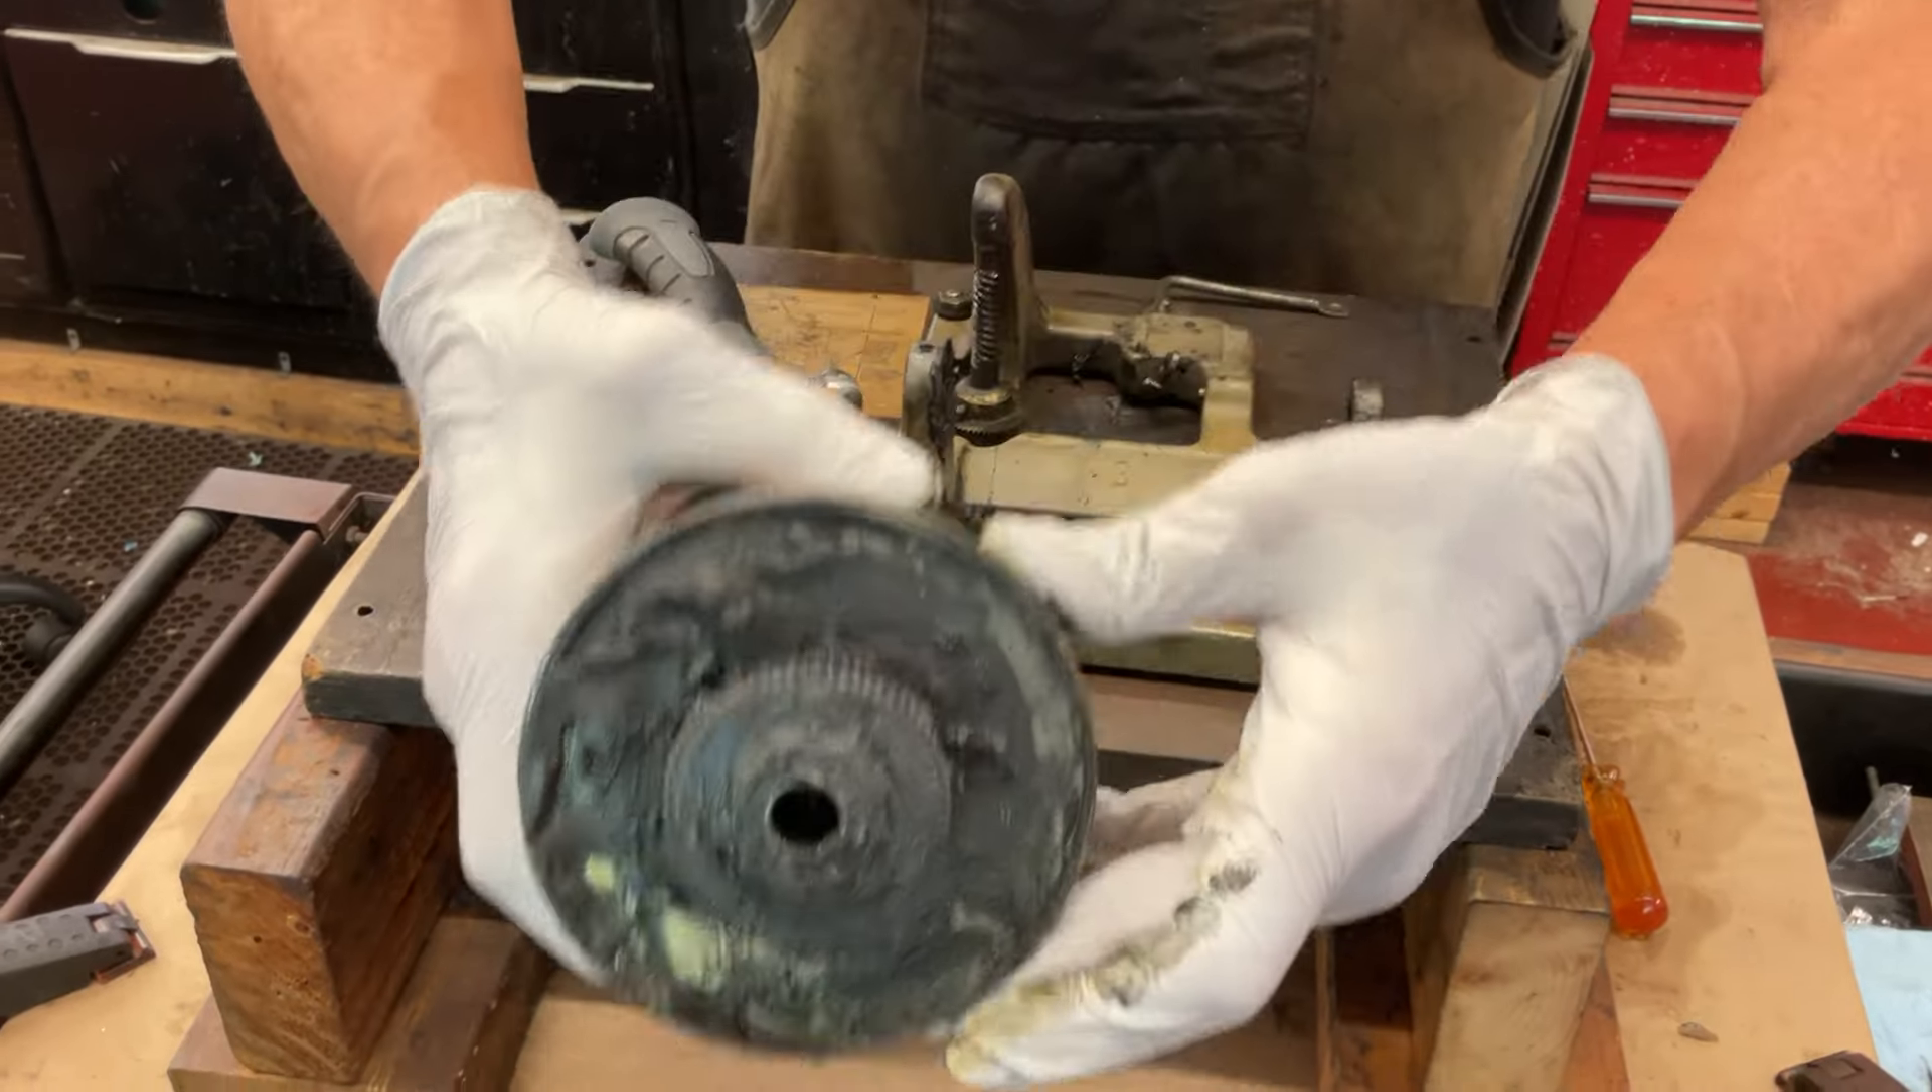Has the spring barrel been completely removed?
Yes.